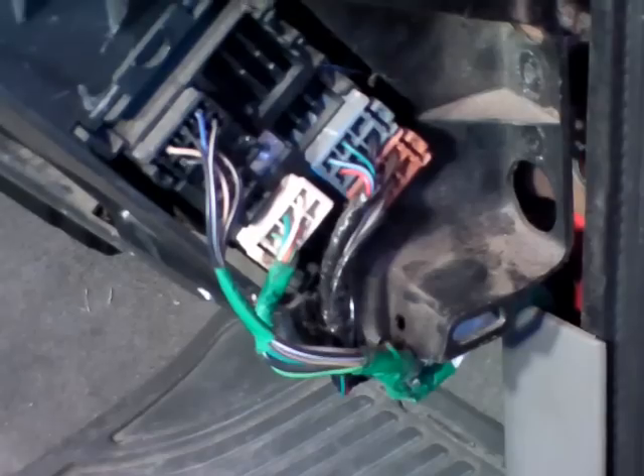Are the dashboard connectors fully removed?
No.